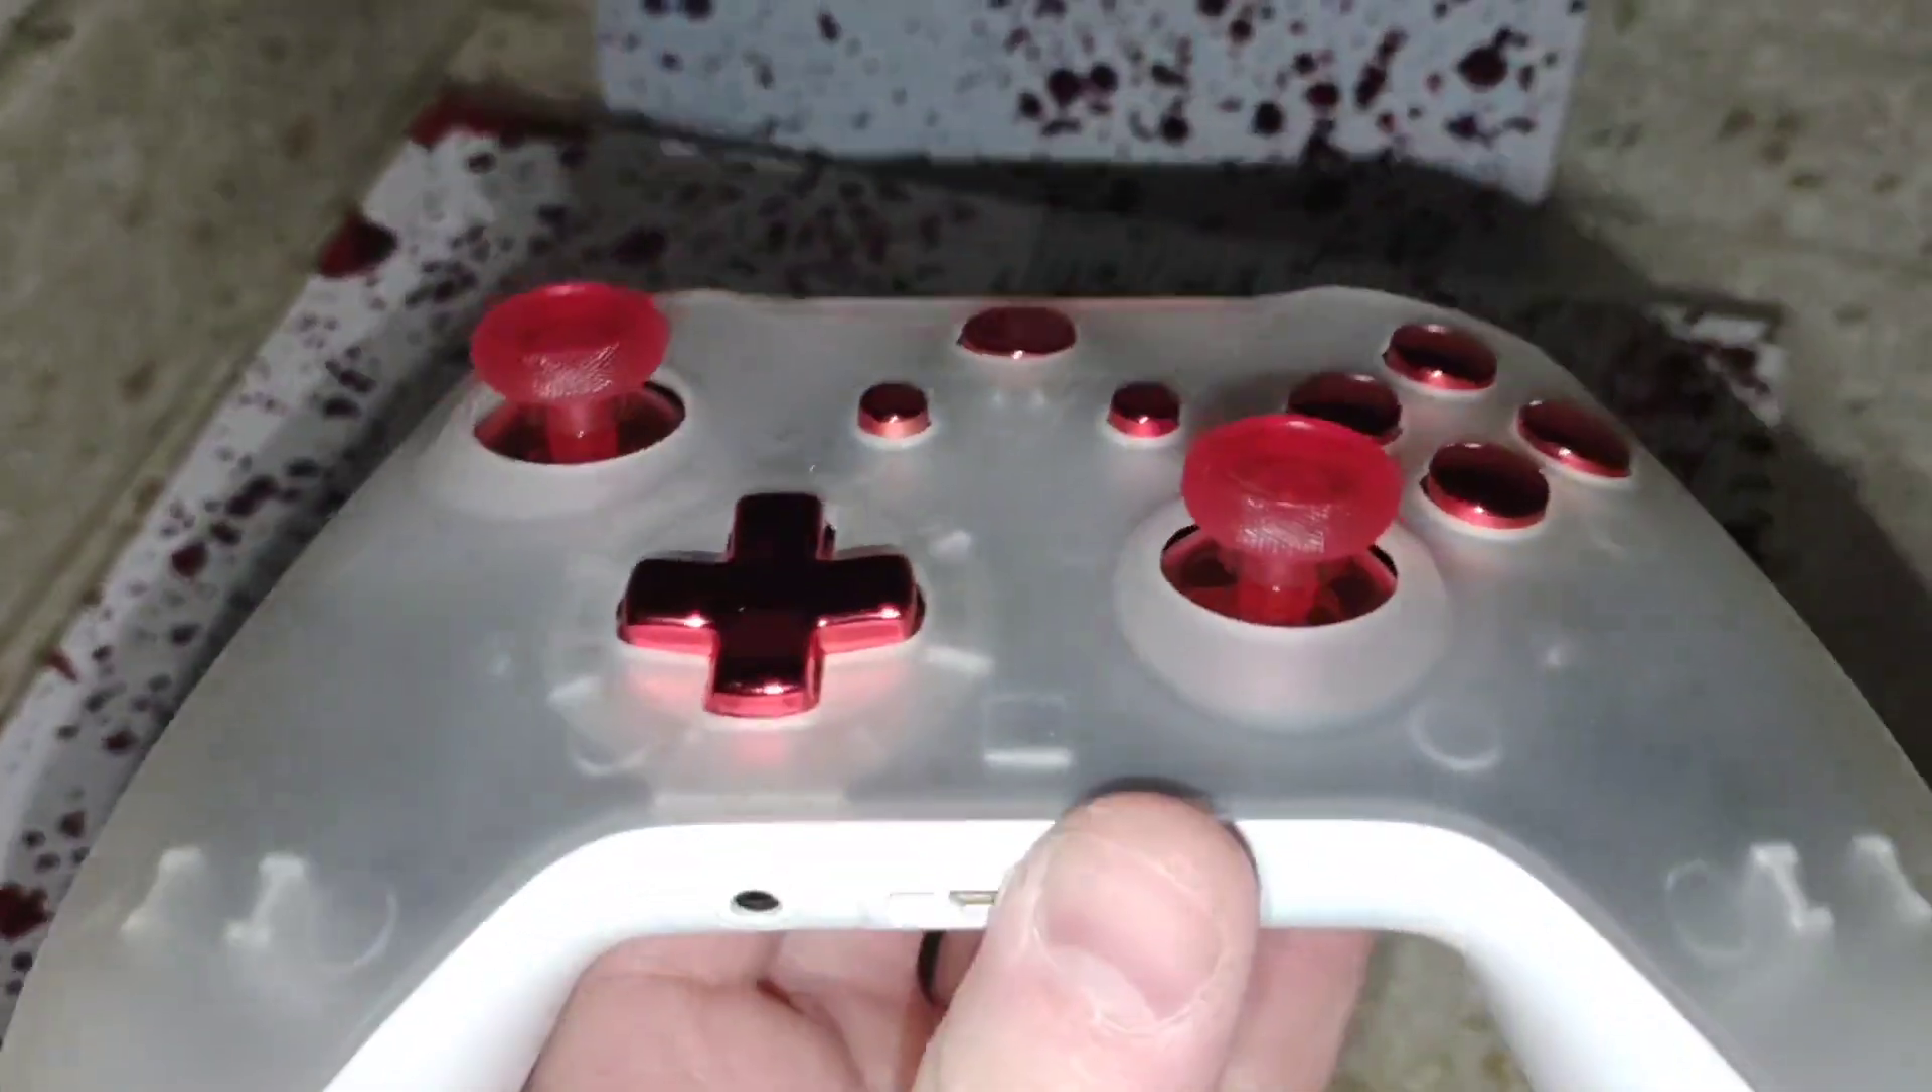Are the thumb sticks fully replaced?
Yes.